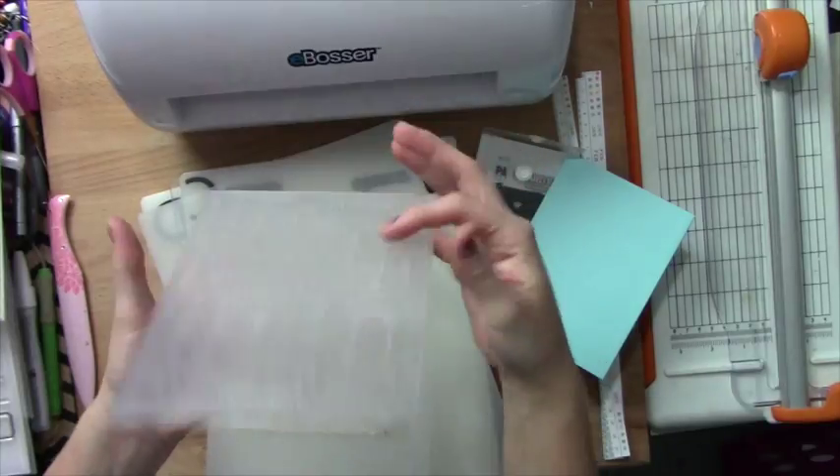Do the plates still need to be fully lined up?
Yes.